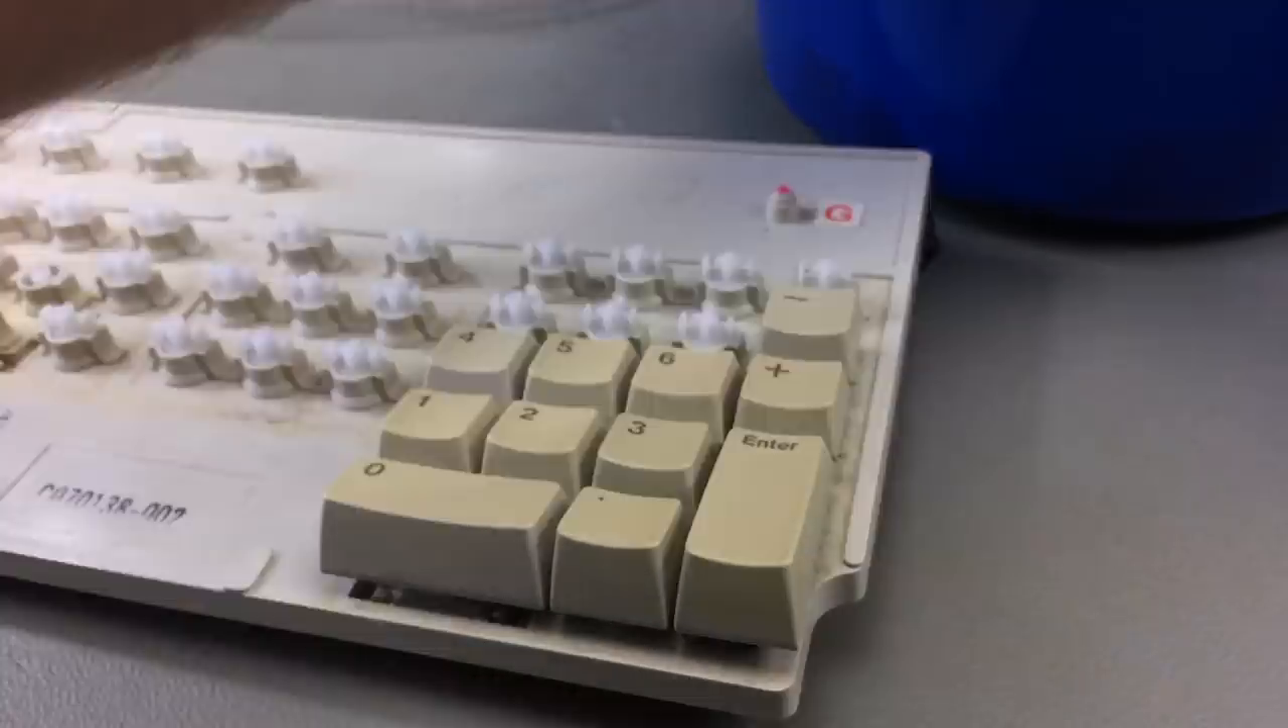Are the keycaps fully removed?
No.